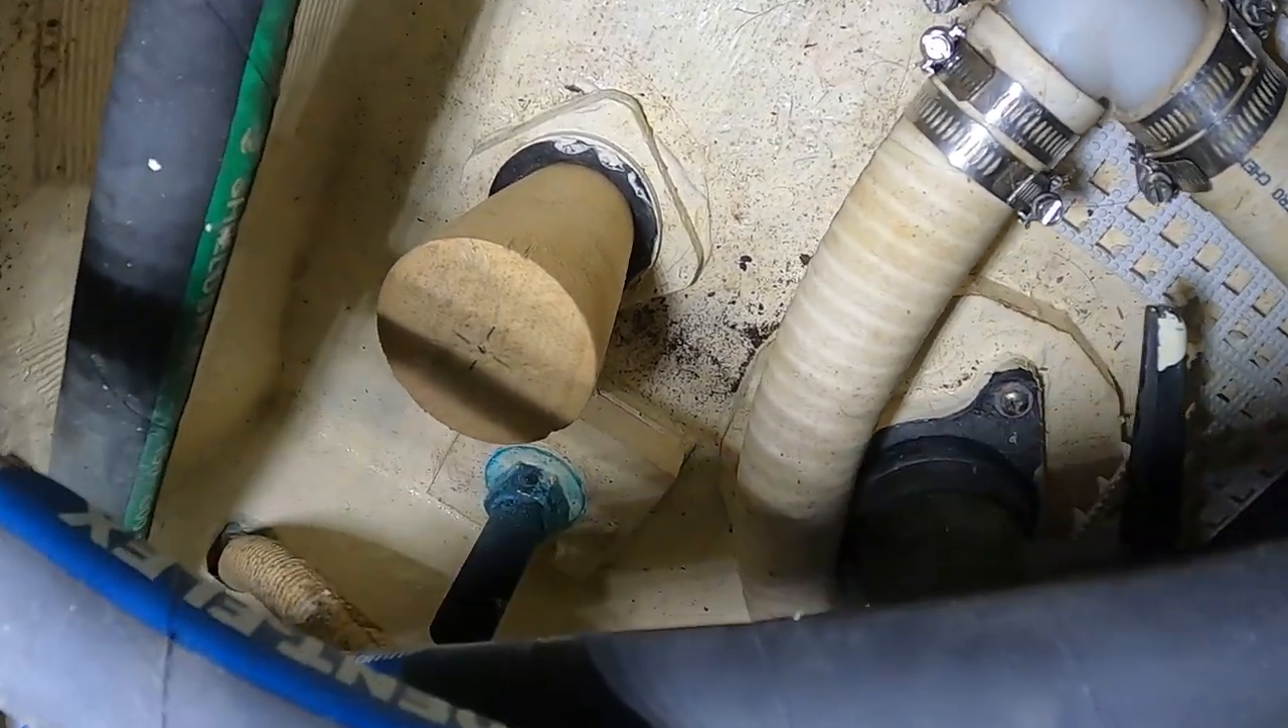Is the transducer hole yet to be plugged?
No.